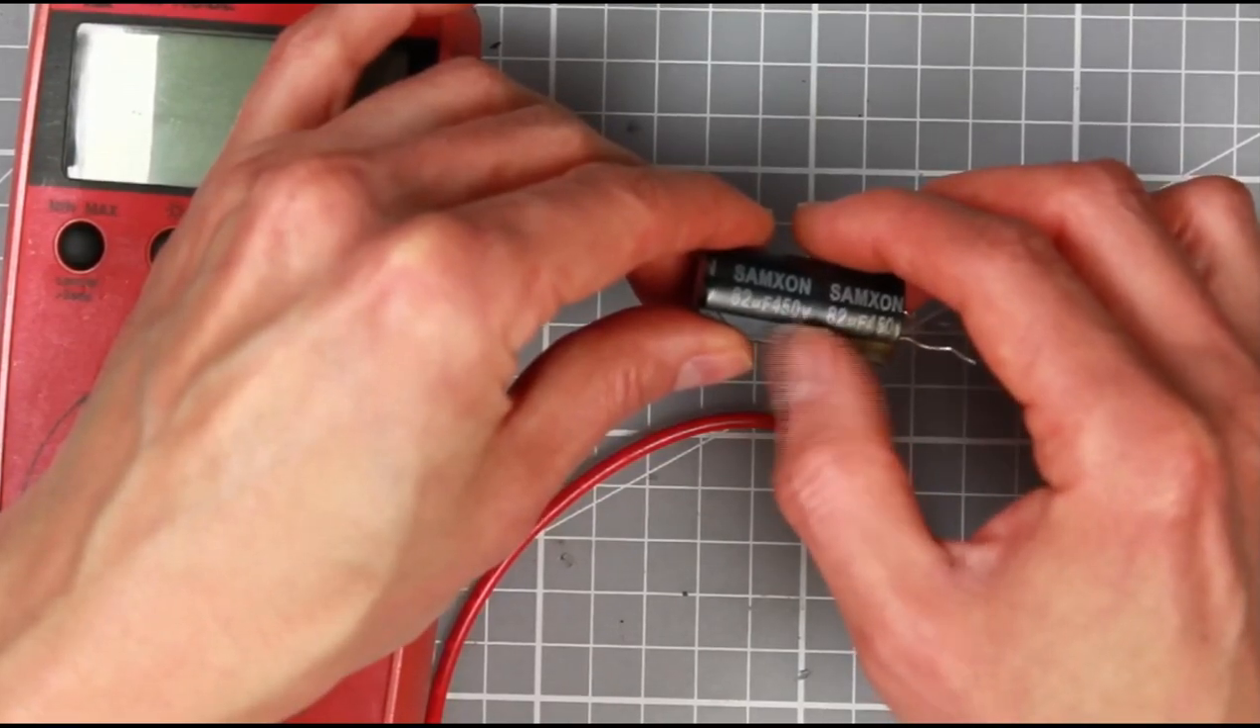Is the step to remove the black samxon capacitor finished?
Yes.